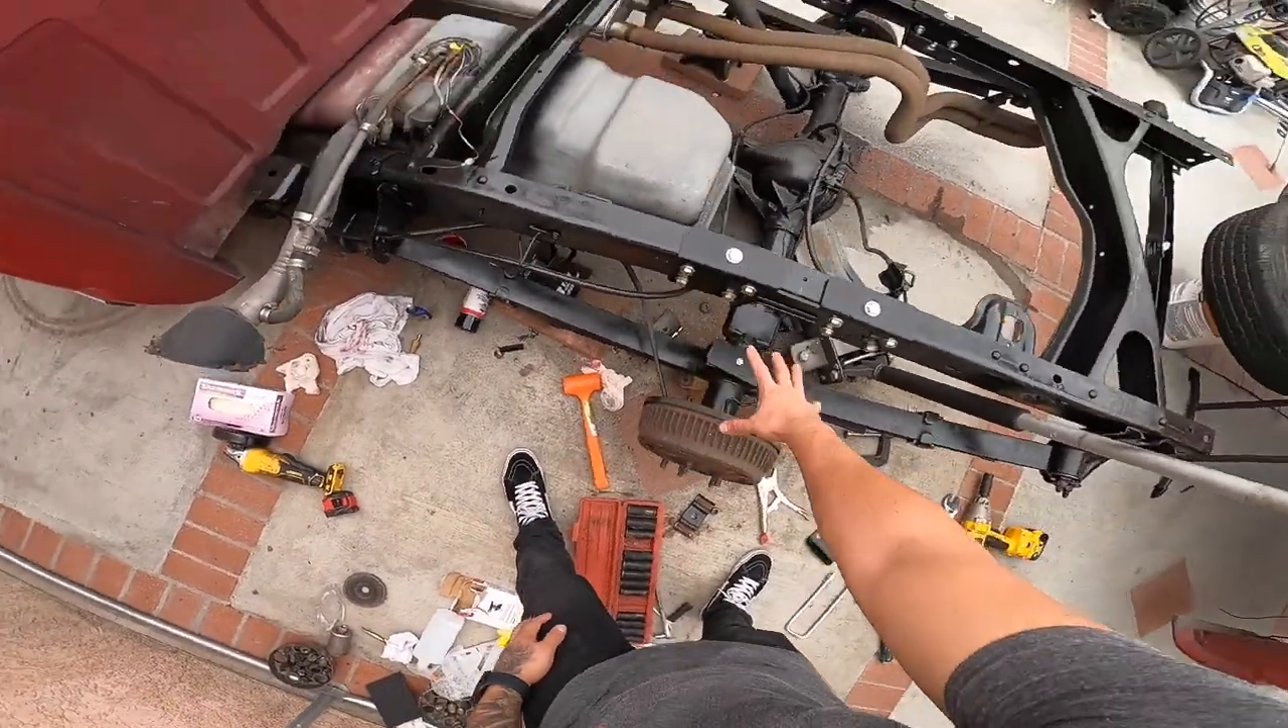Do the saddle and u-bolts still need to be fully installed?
Yes.